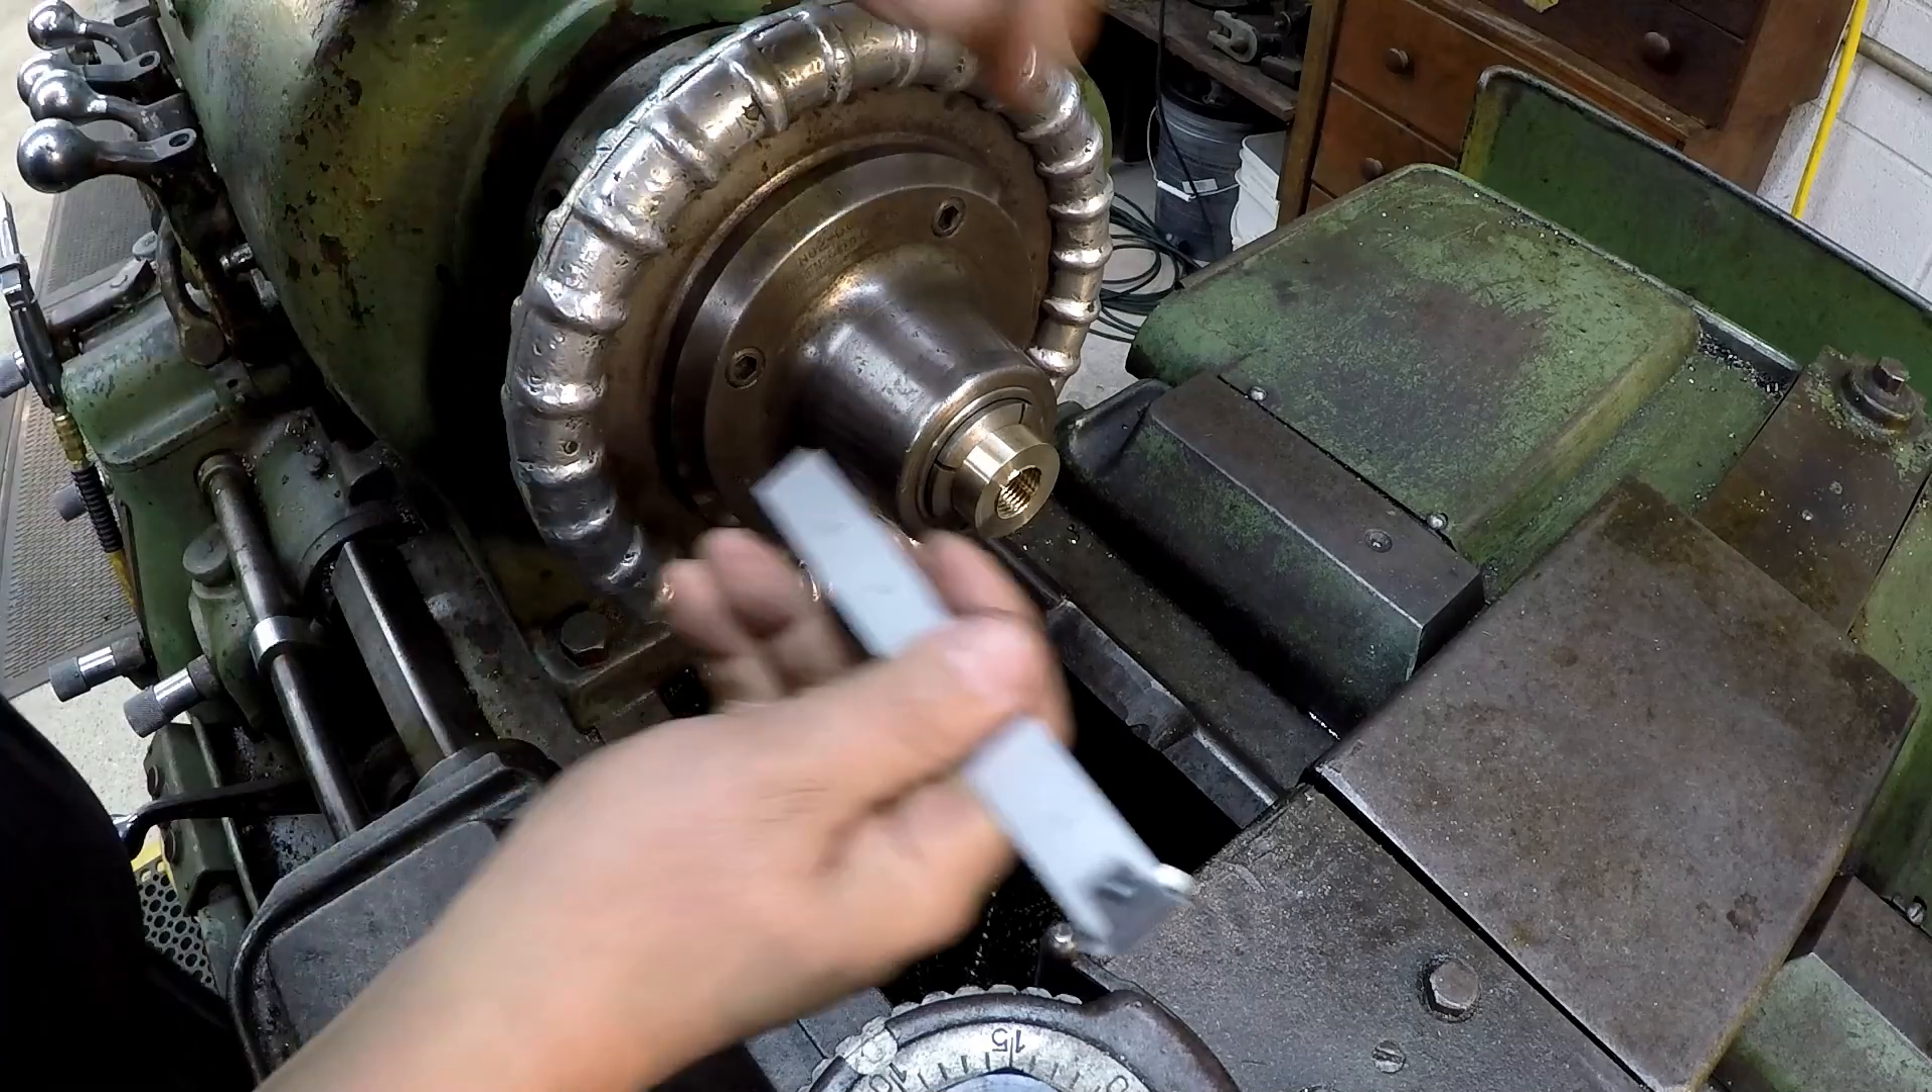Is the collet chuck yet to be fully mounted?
No.